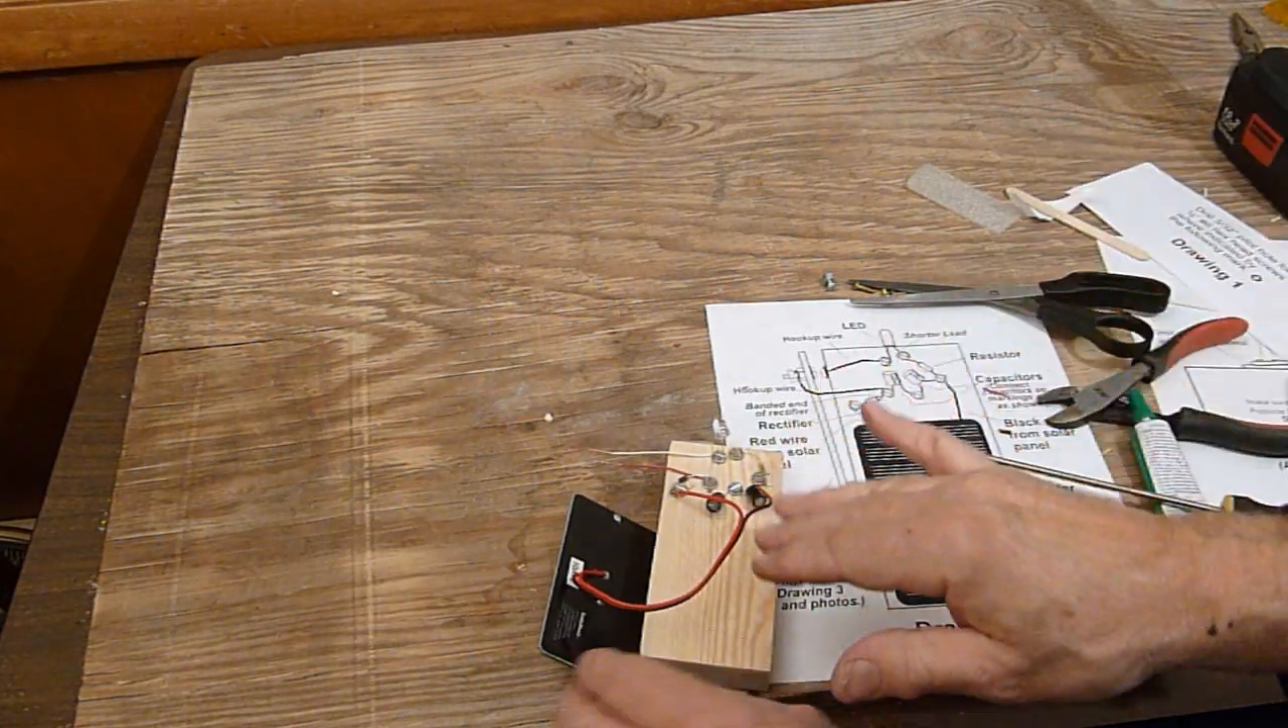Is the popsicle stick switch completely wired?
No.